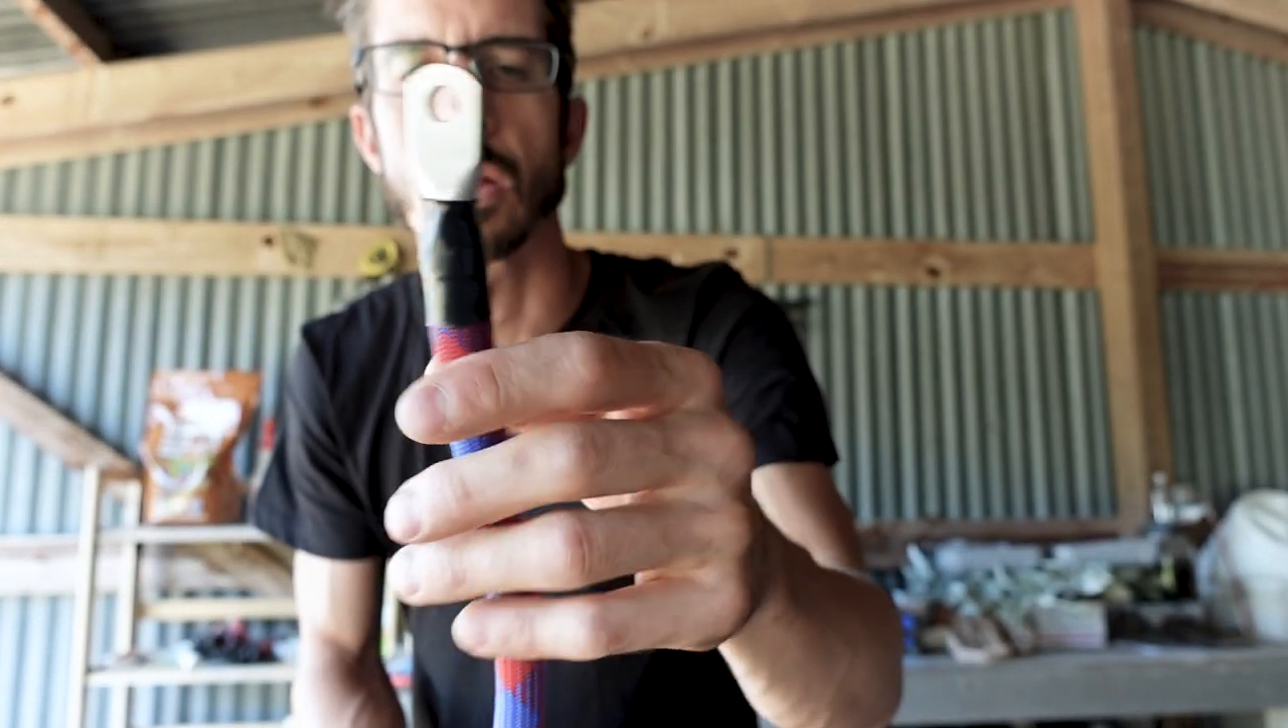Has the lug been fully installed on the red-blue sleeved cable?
Yes.